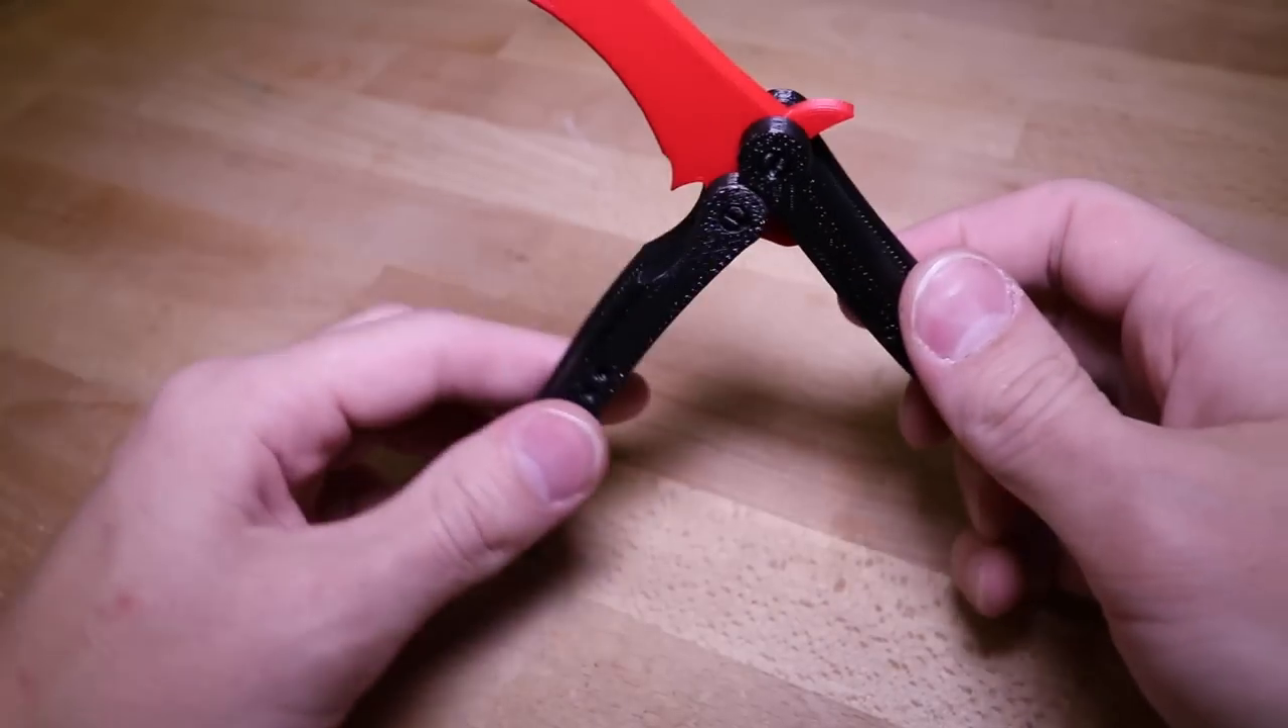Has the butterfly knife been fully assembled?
Yes.